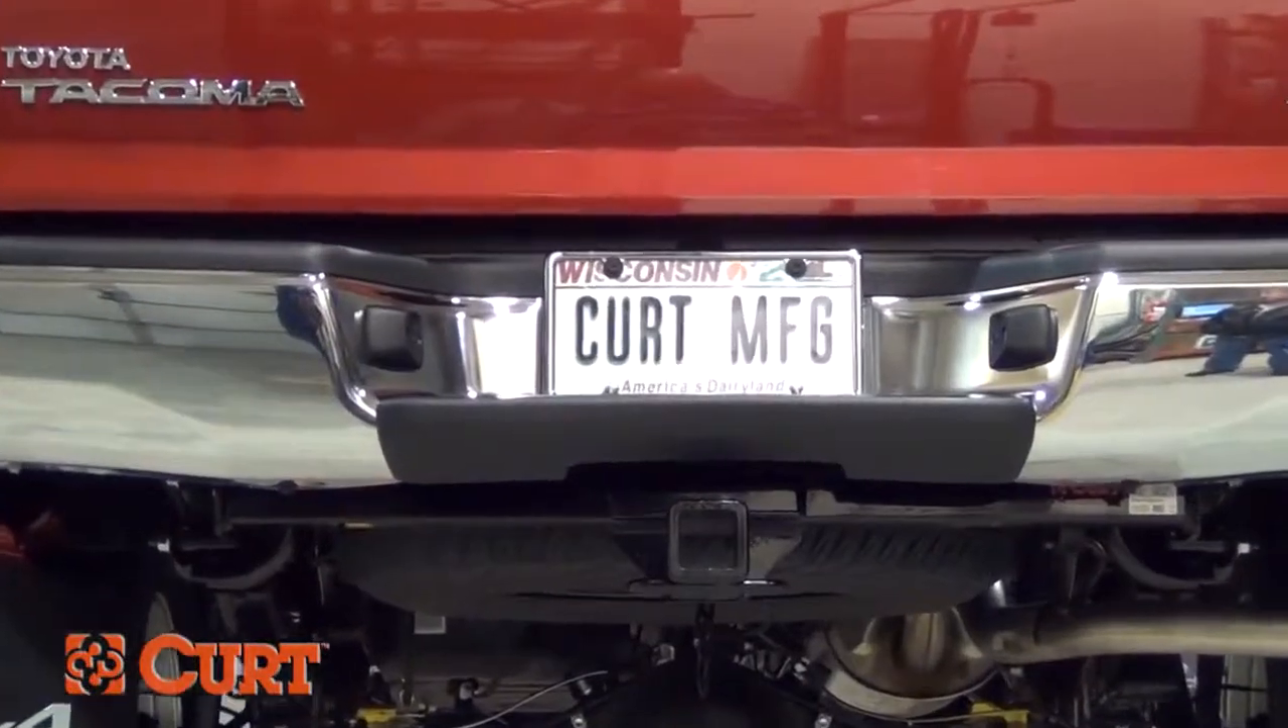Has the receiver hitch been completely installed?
Yes.